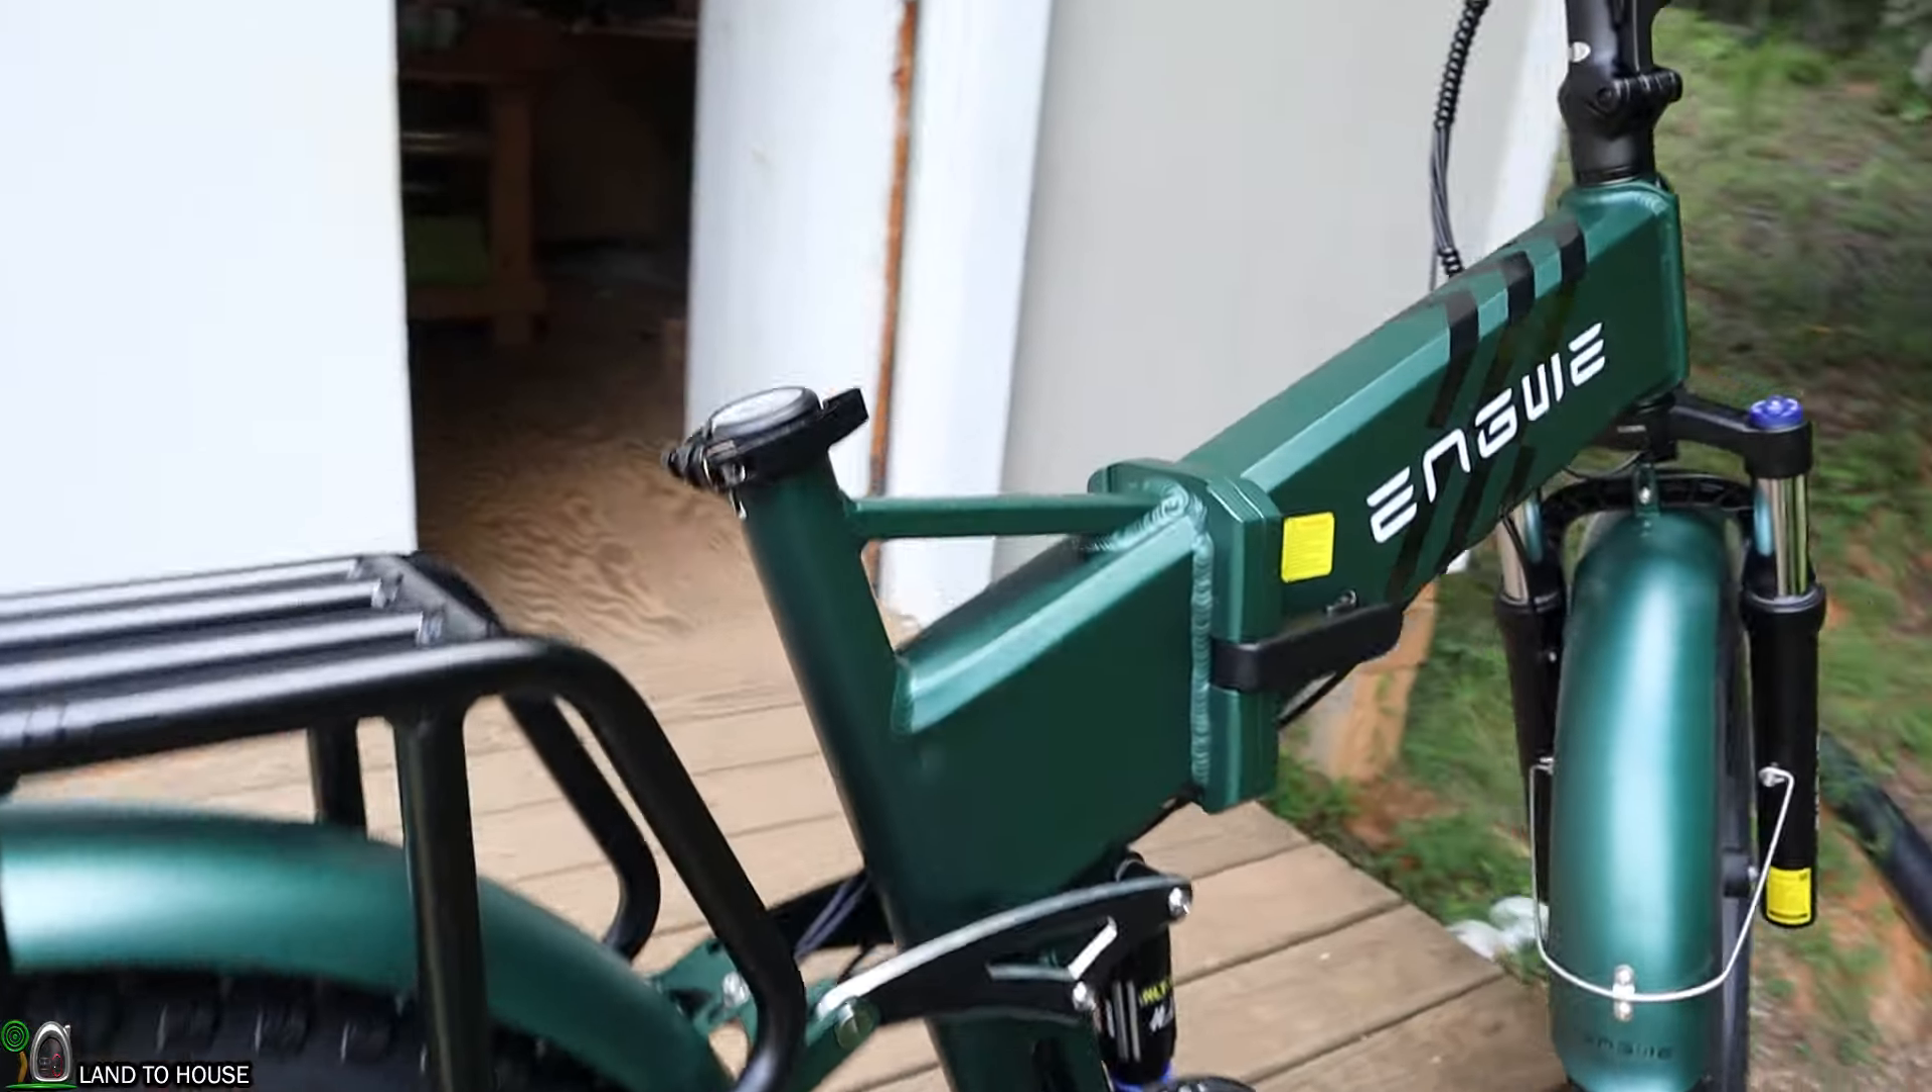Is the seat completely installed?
No.